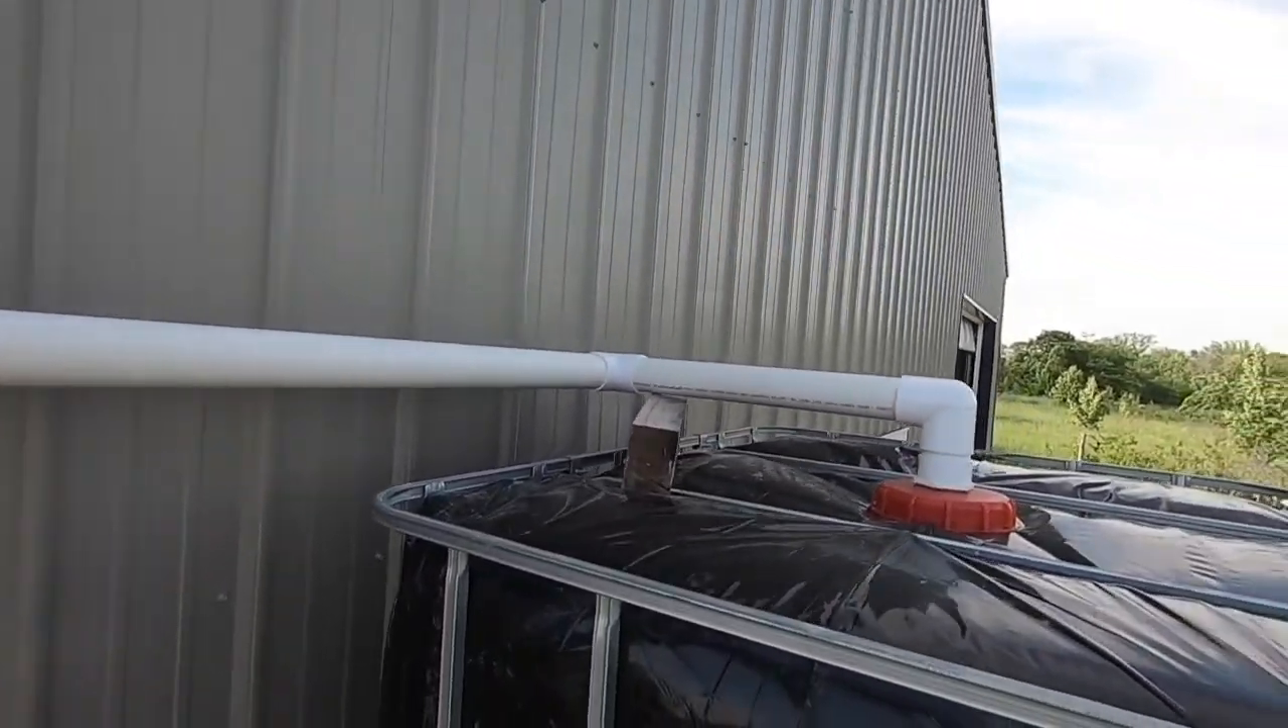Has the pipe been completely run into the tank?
Yes.